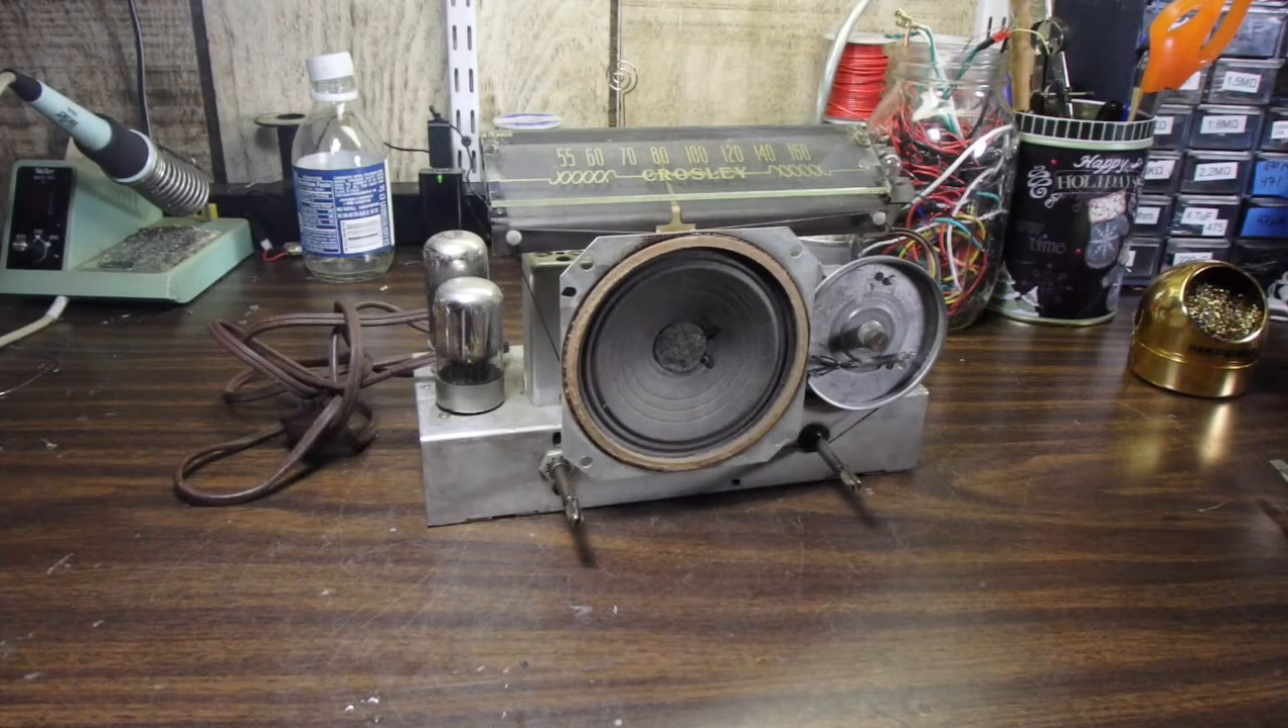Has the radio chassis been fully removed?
Yes.